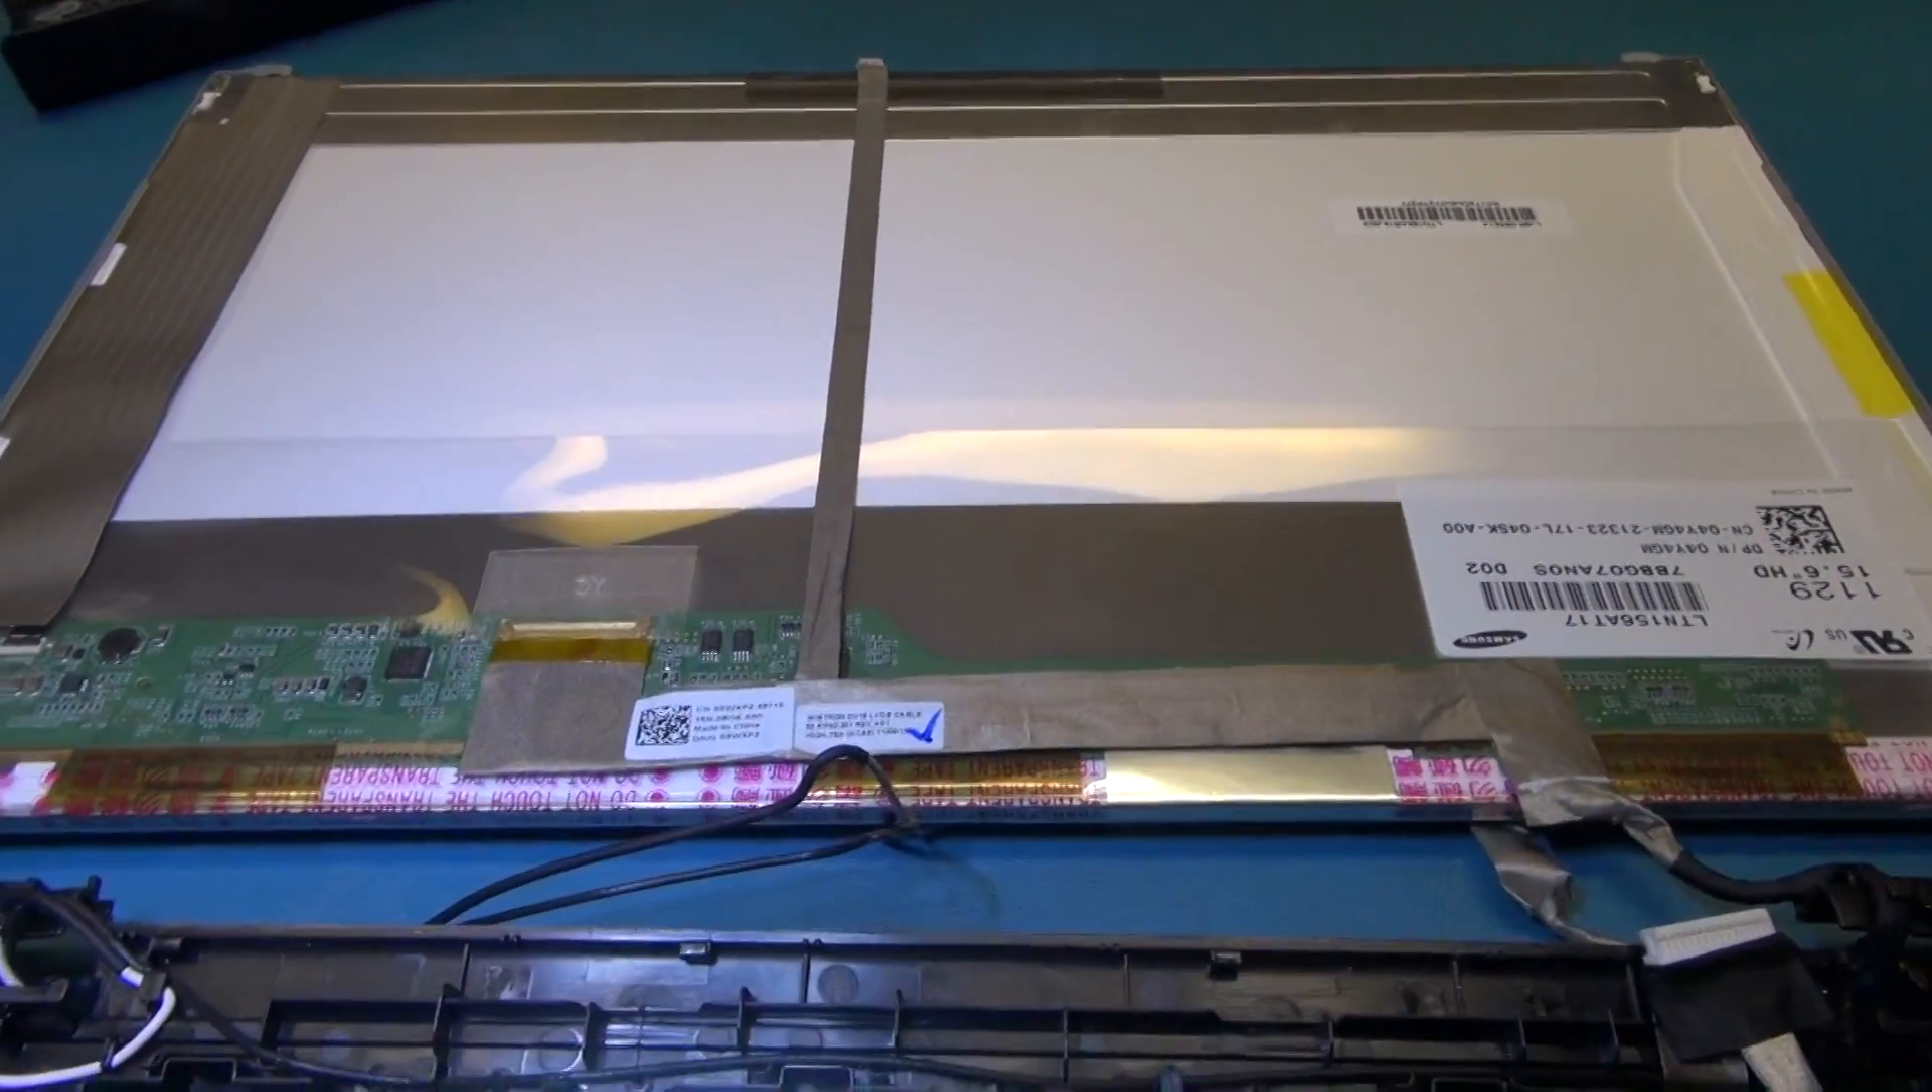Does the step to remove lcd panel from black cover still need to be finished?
No.